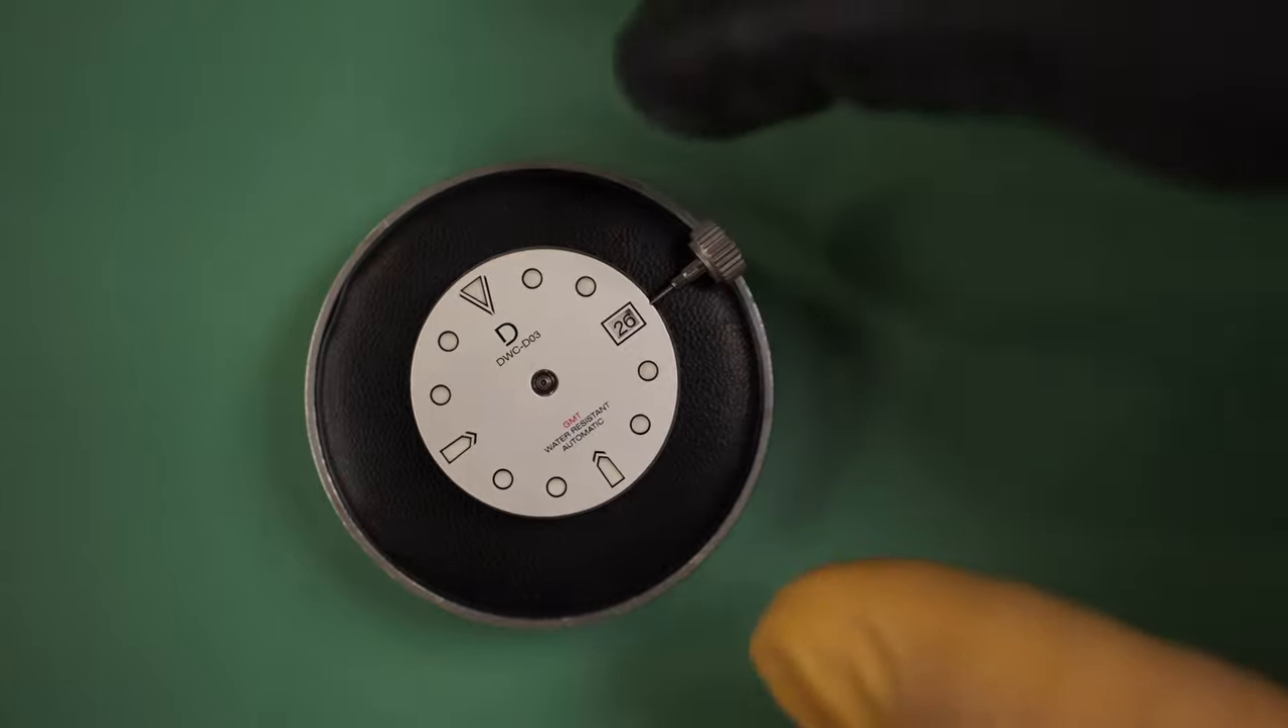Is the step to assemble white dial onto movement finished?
Yes.